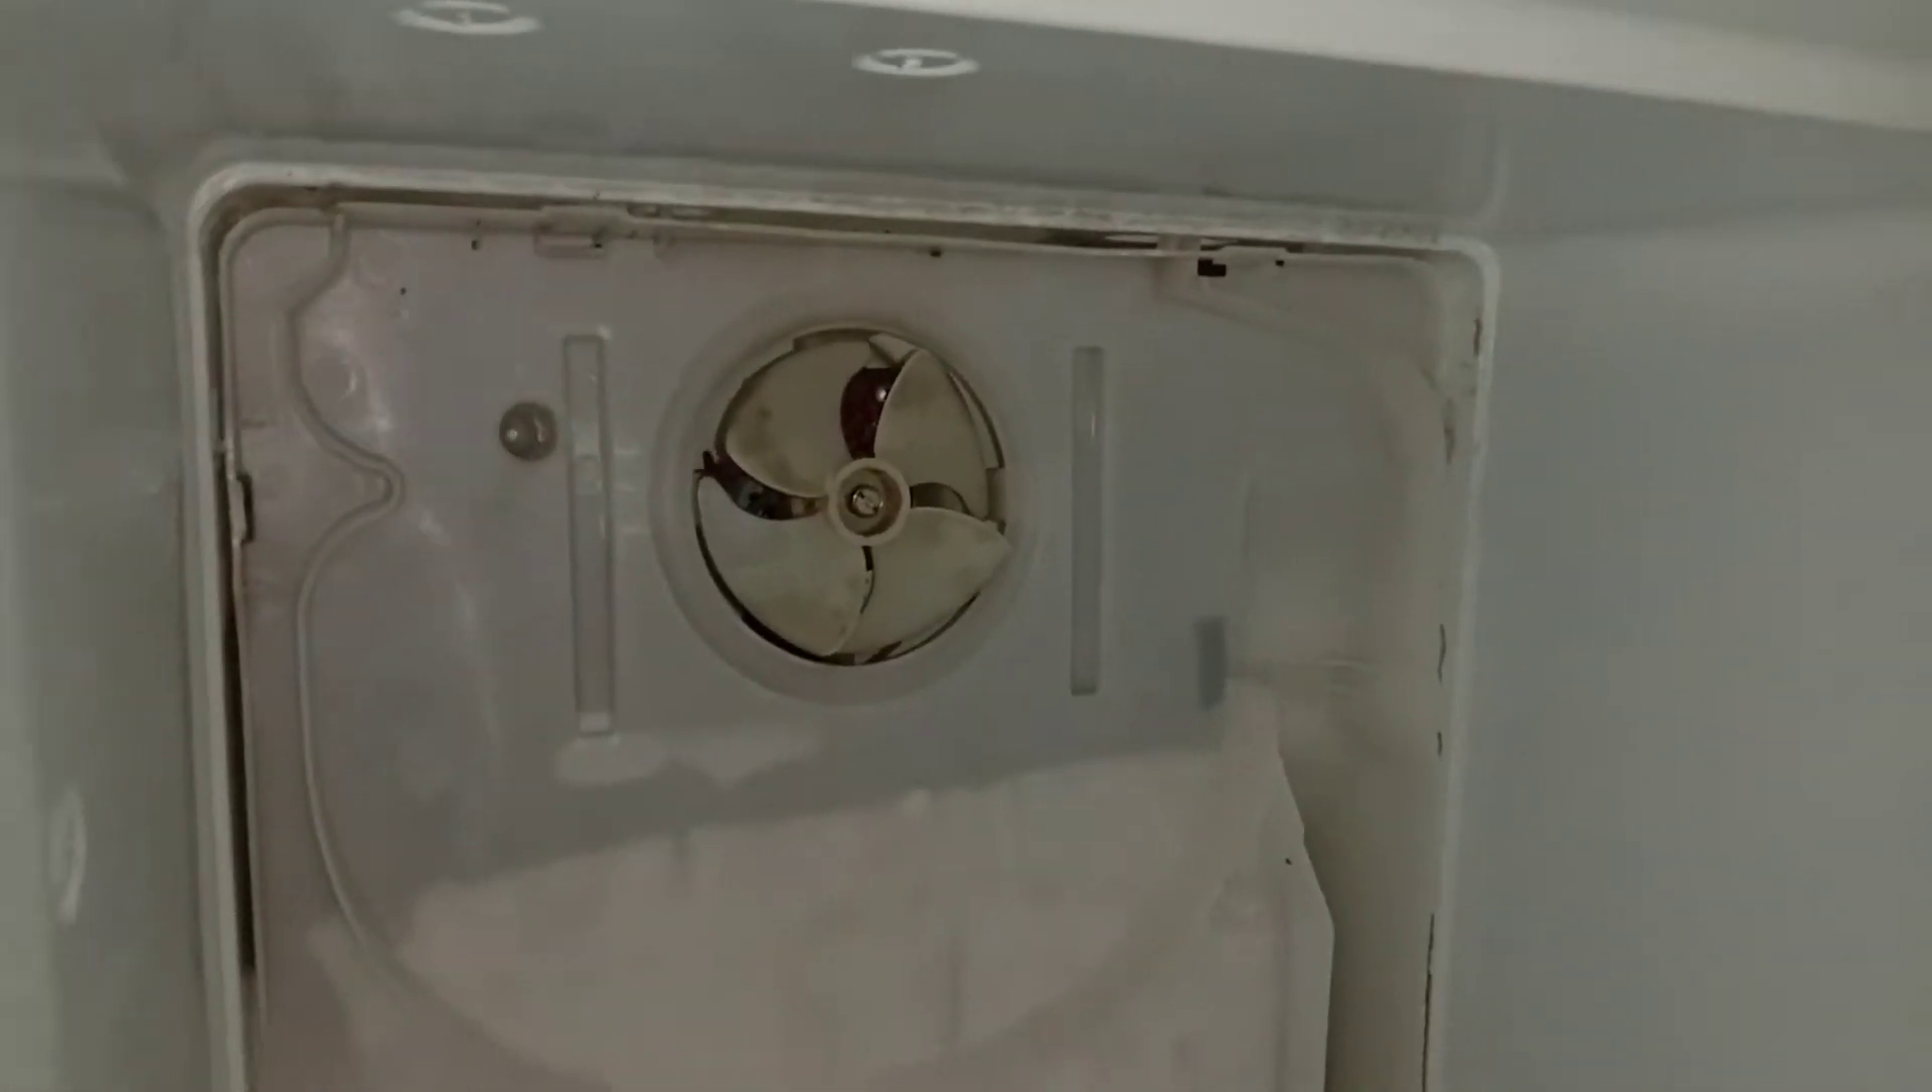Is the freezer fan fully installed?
Yes.